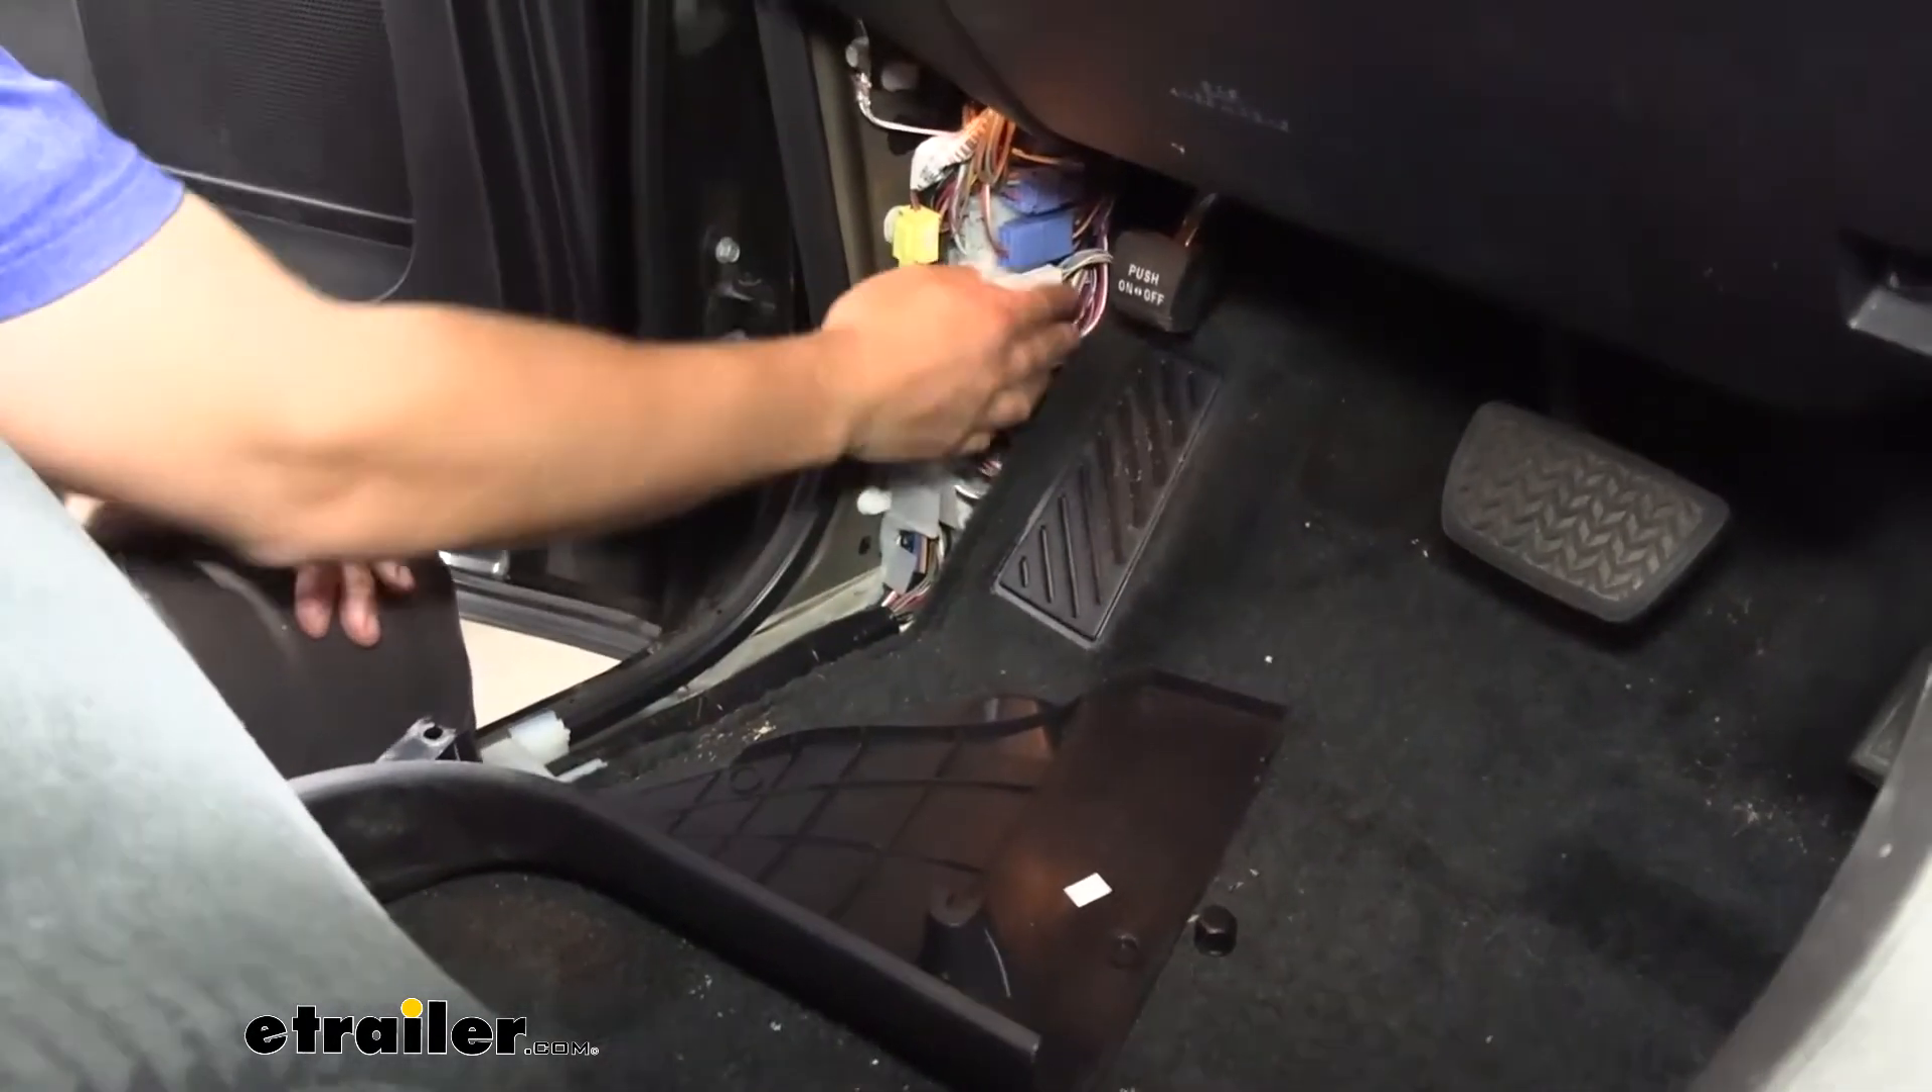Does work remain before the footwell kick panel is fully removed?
No.